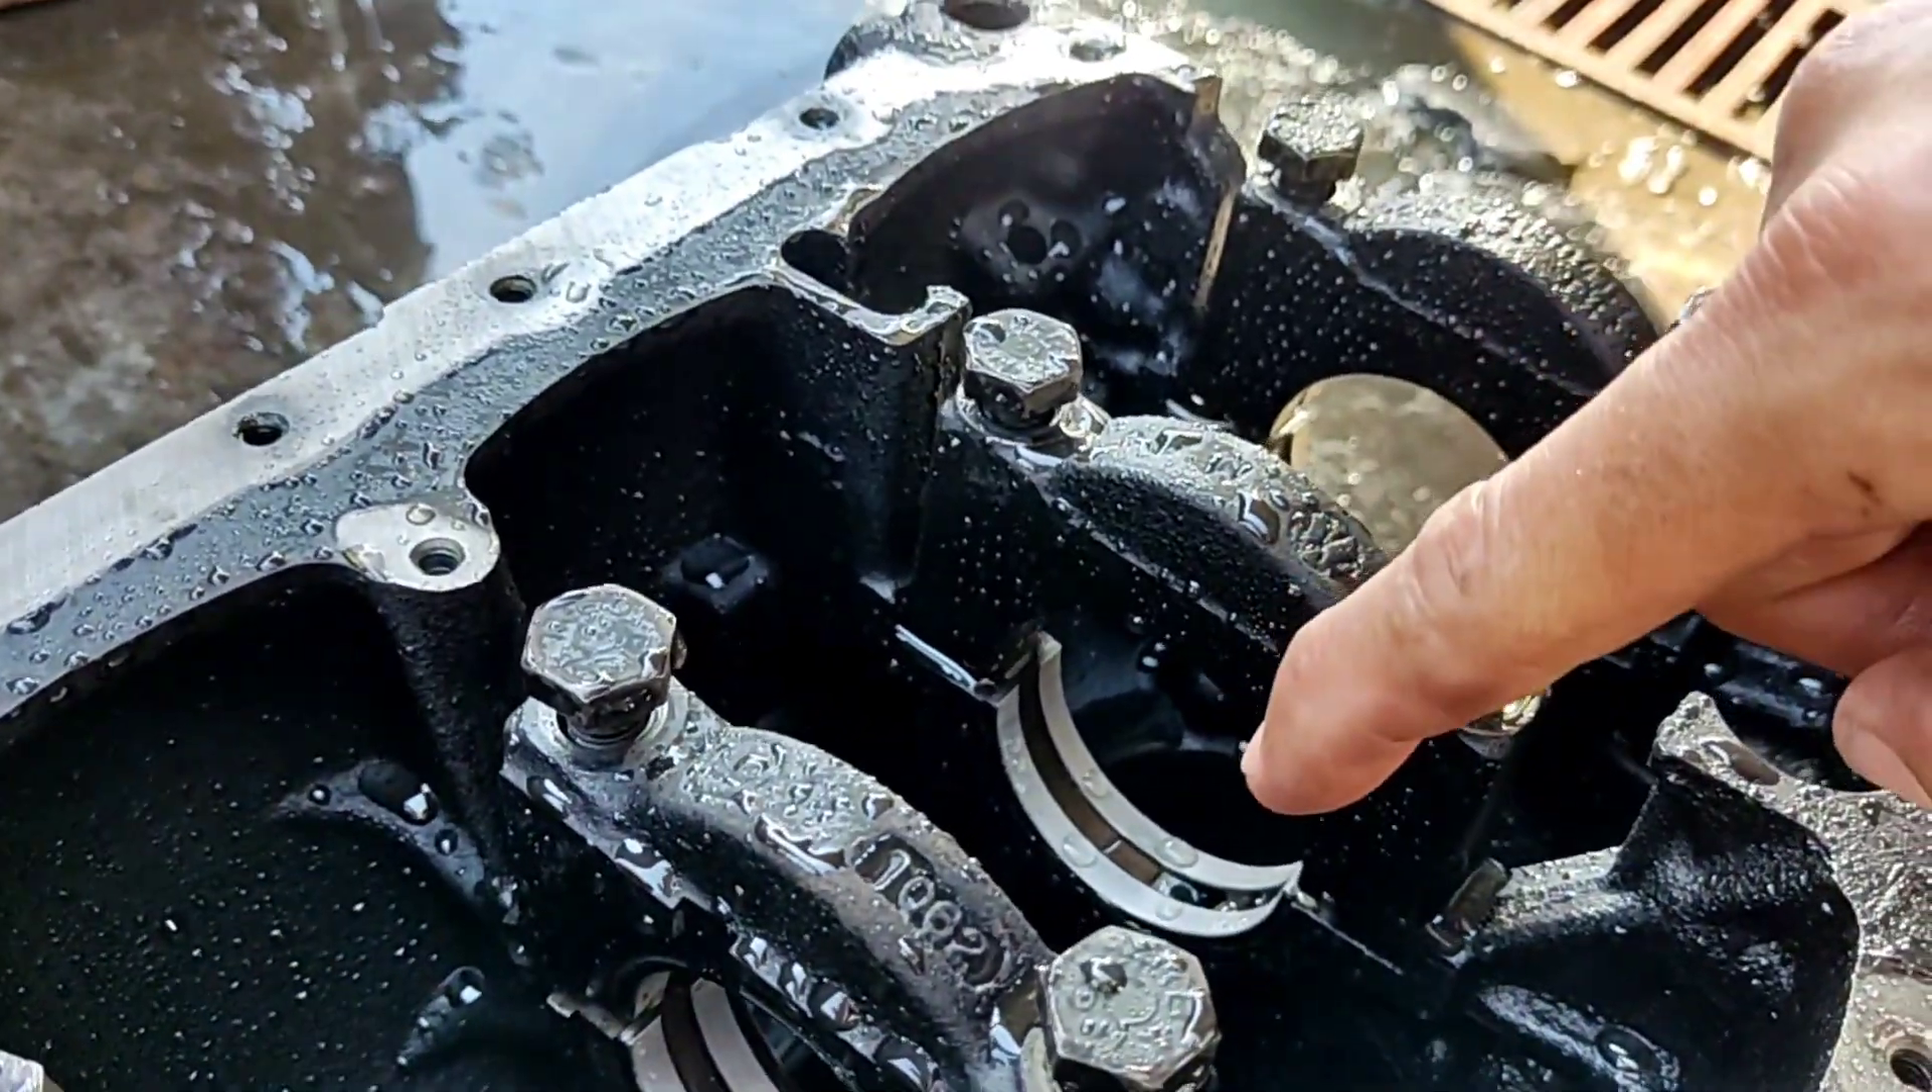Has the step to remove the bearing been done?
No.